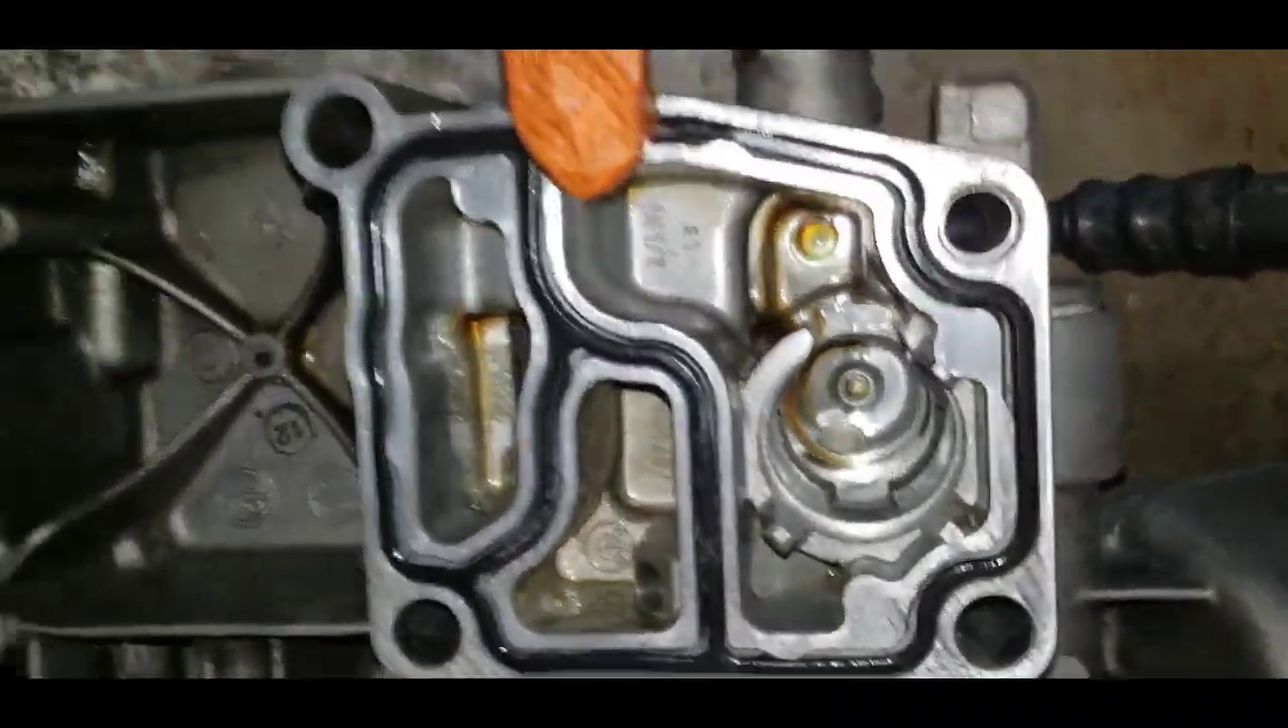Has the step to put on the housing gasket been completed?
Yes.